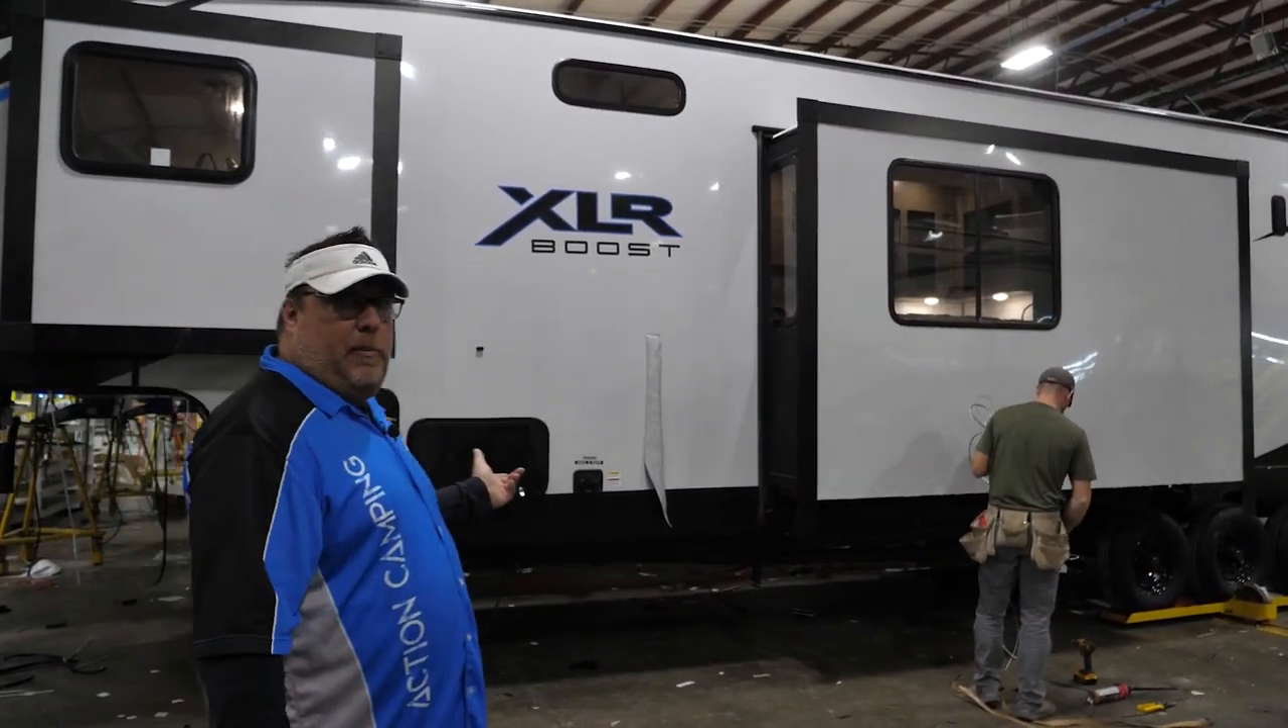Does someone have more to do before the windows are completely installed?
No.